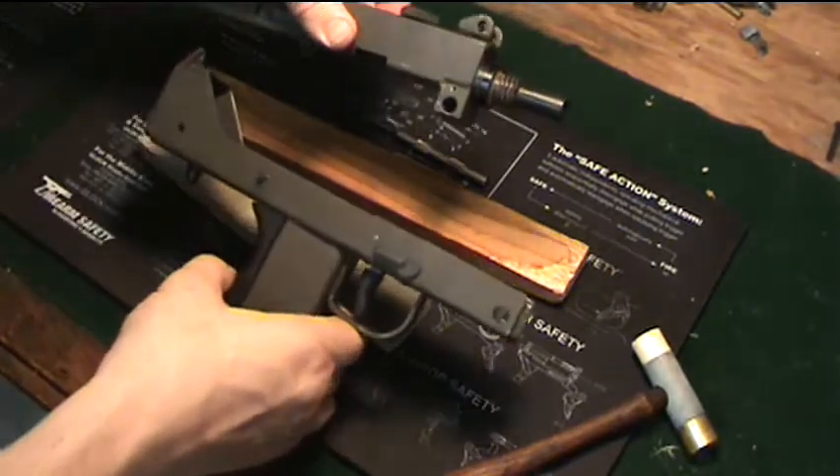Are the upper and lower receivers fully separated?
Yes.